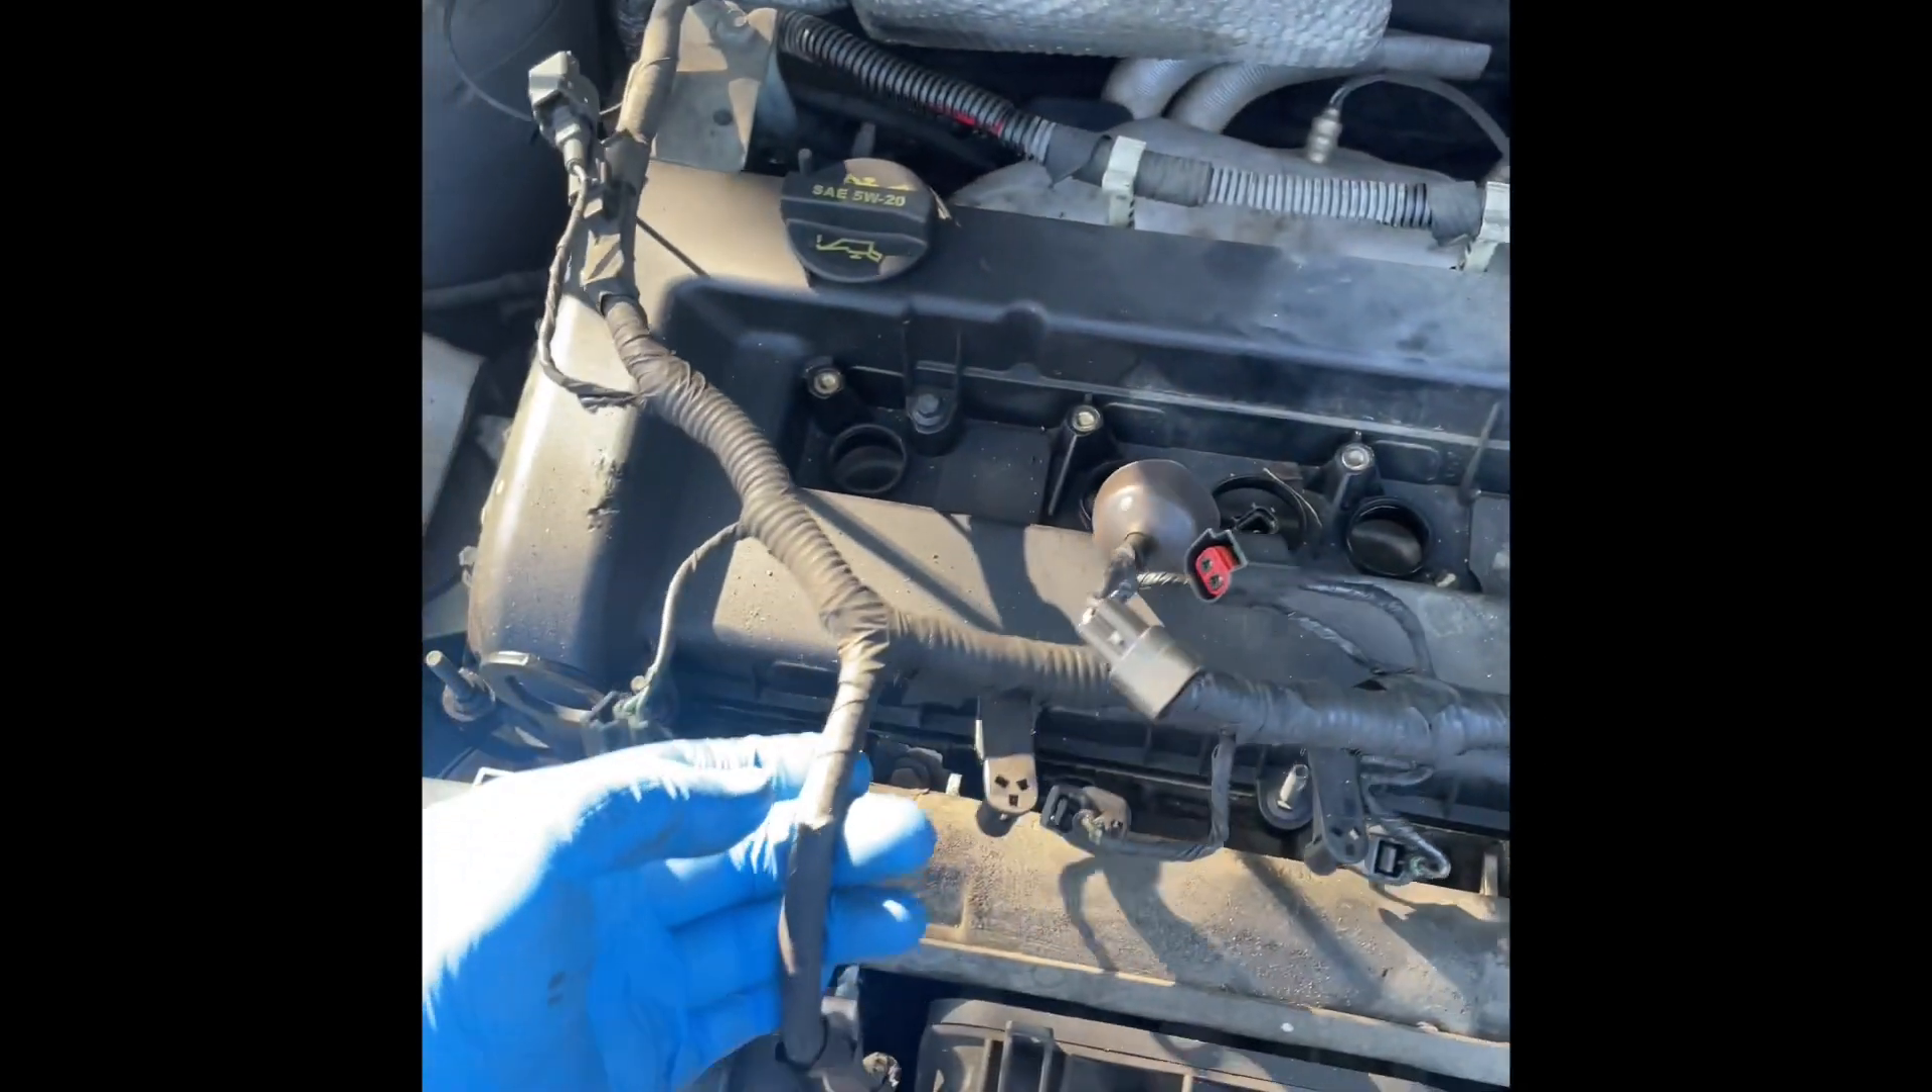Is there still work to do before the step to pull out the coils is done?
No.